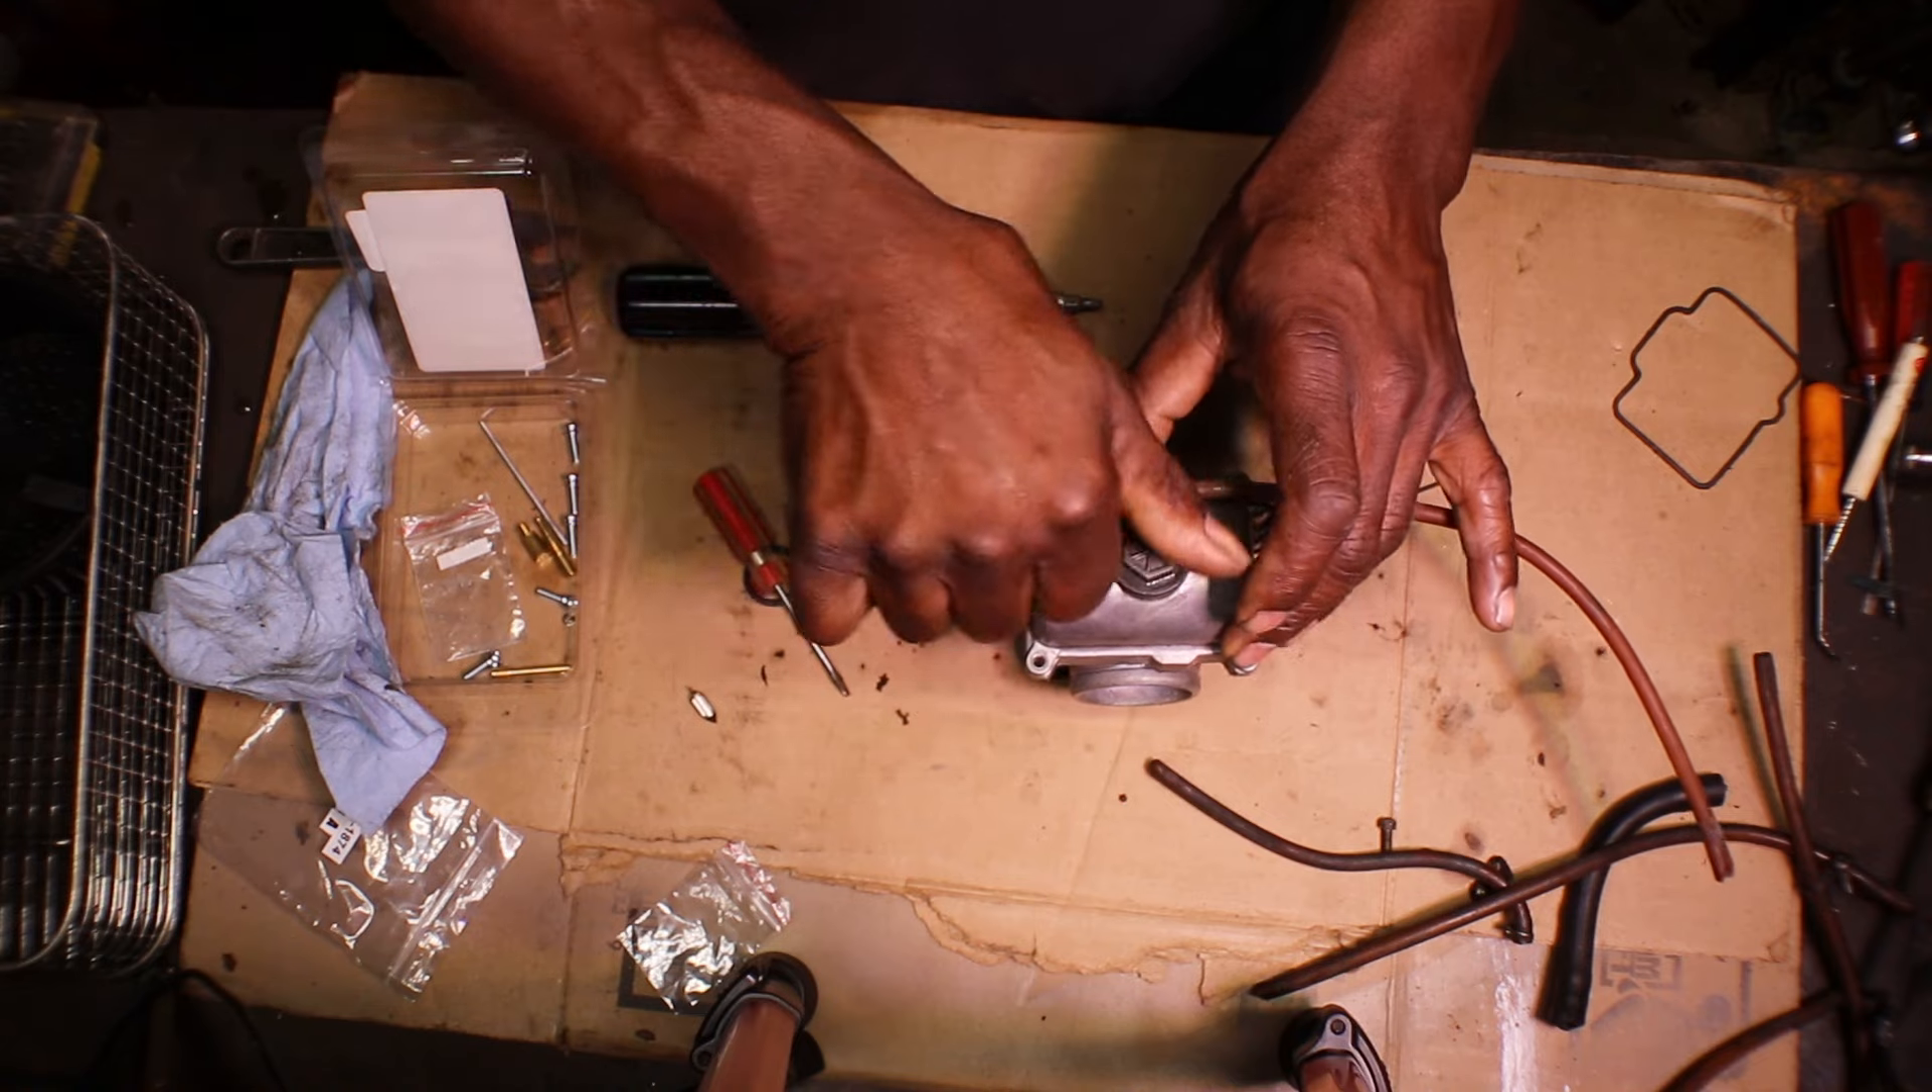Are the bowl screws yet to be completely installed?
Yes.